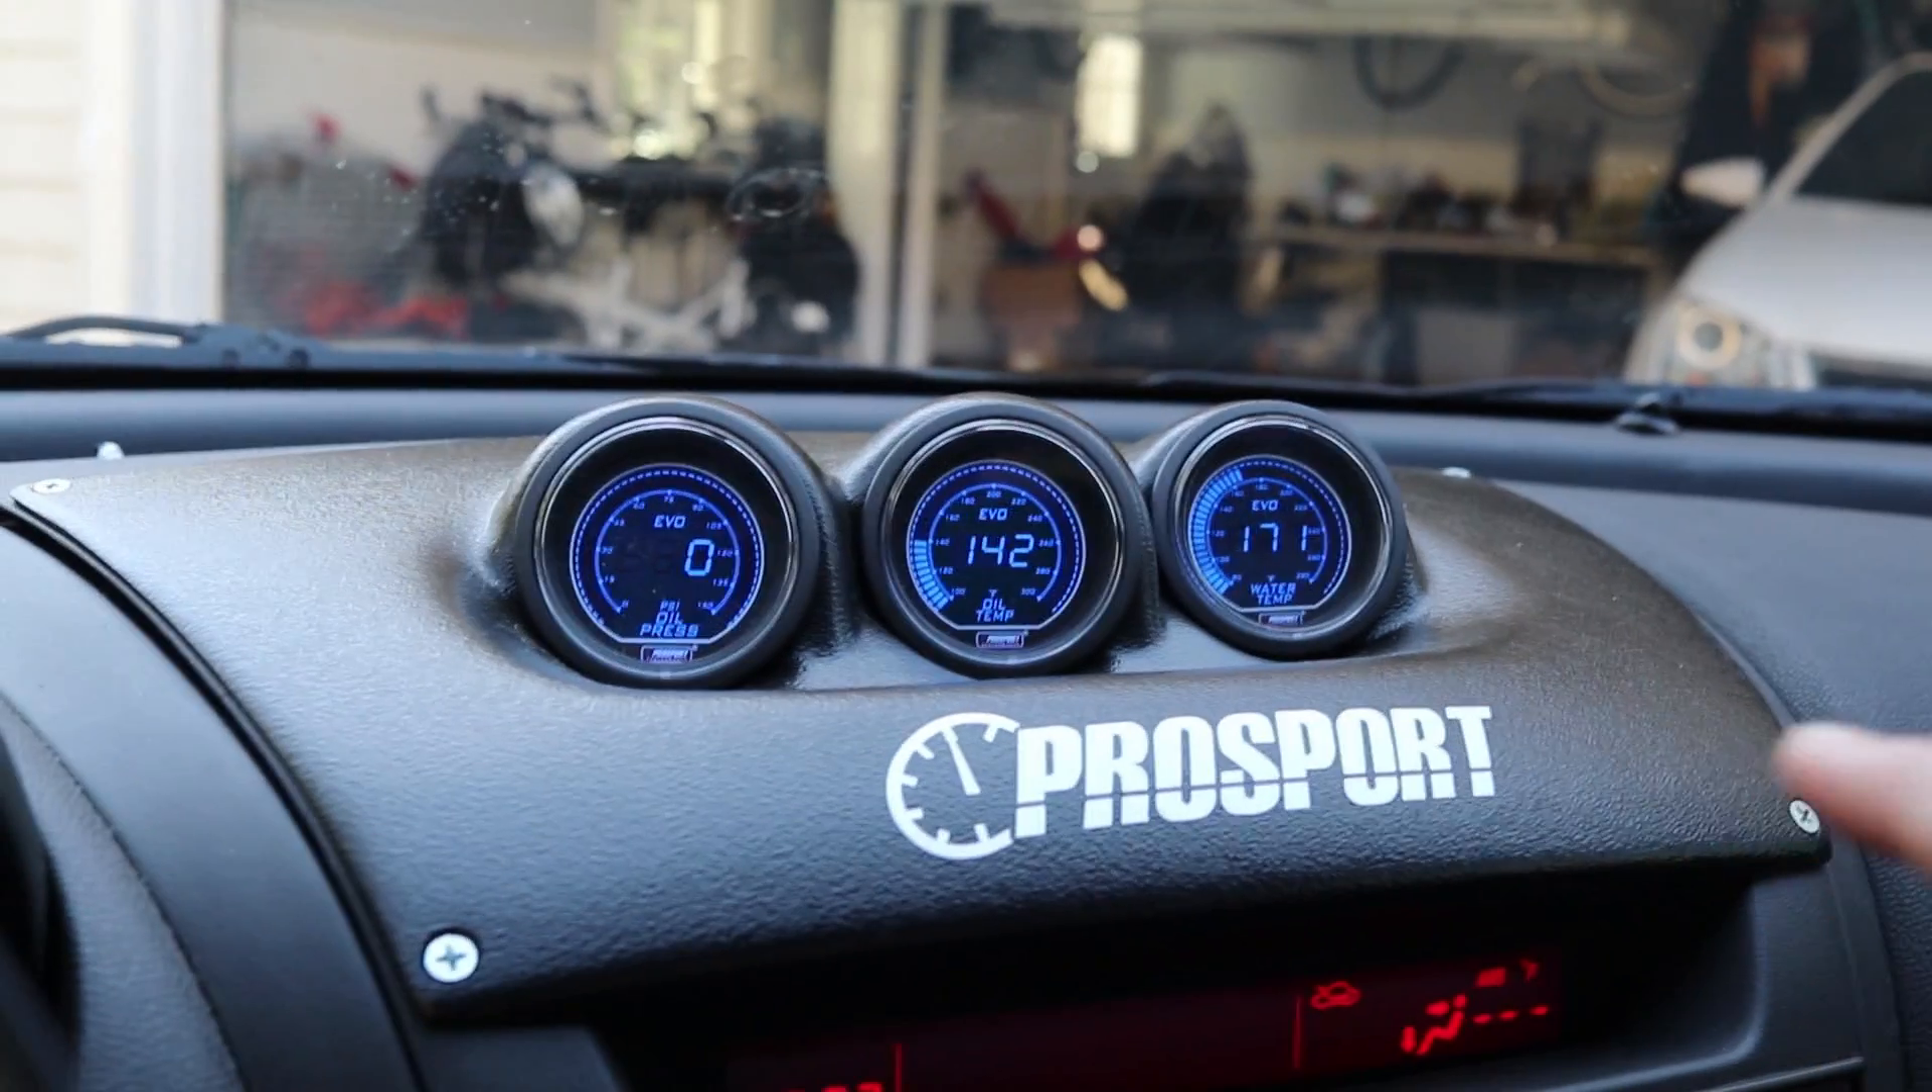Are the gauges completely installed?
Yes.